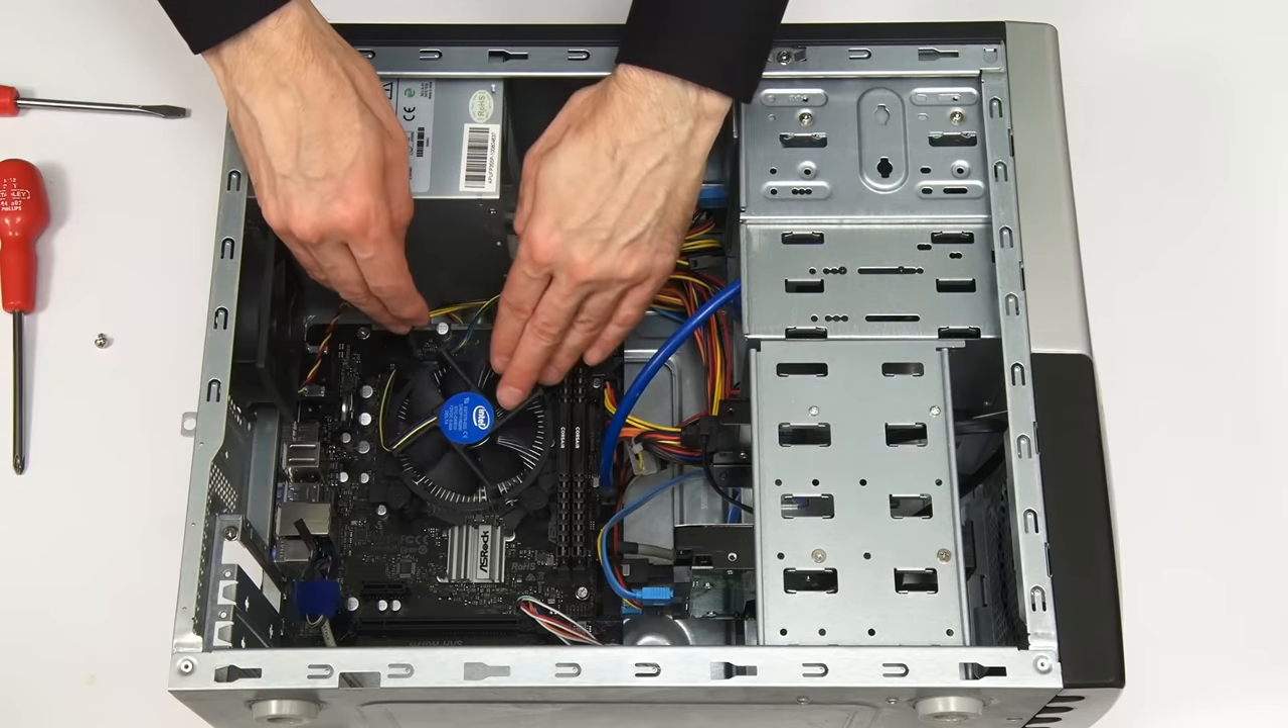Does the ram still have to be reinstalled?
No.